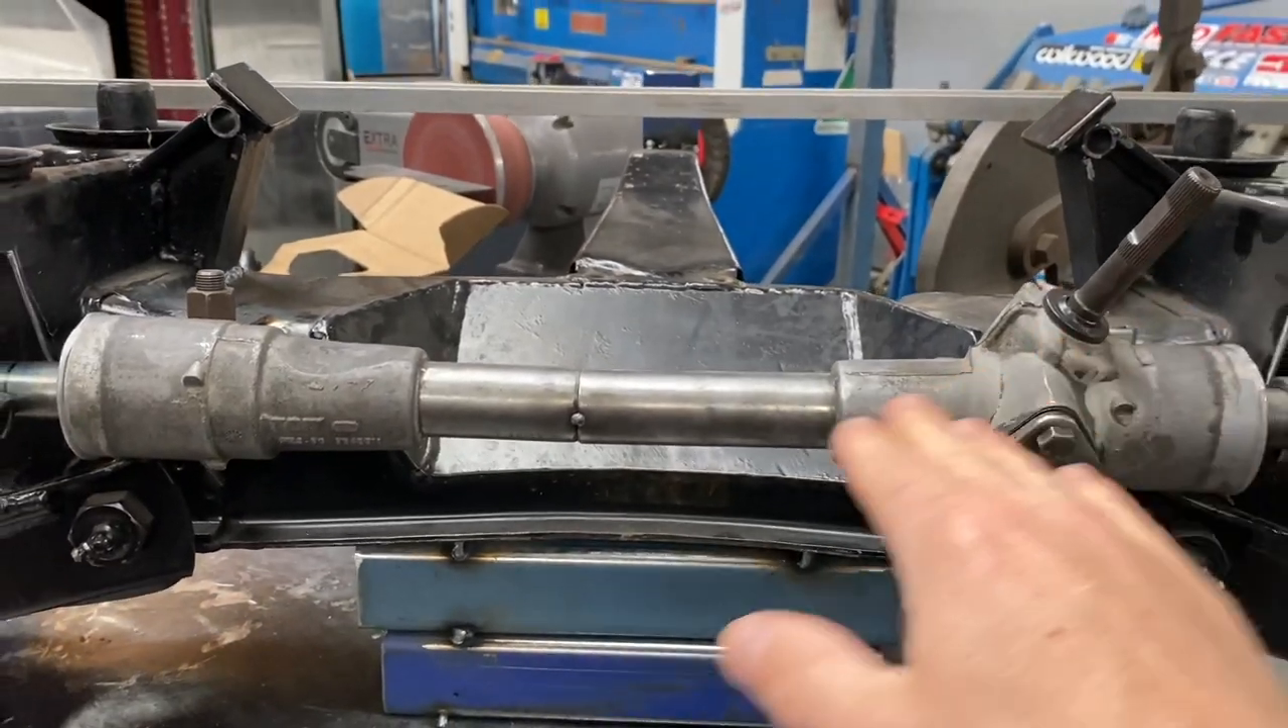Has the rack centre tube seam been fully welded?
No.